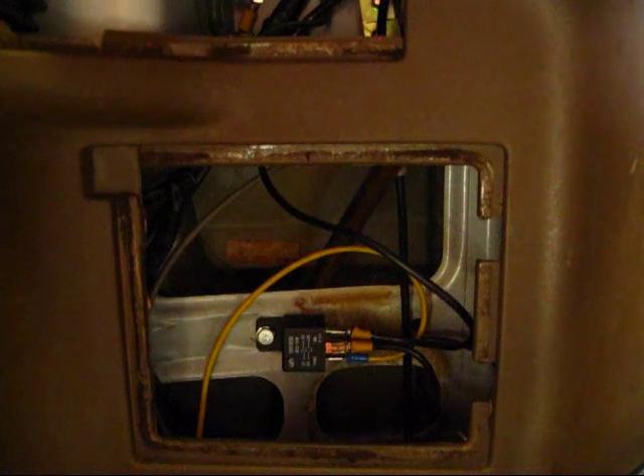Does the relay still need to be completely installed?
No.